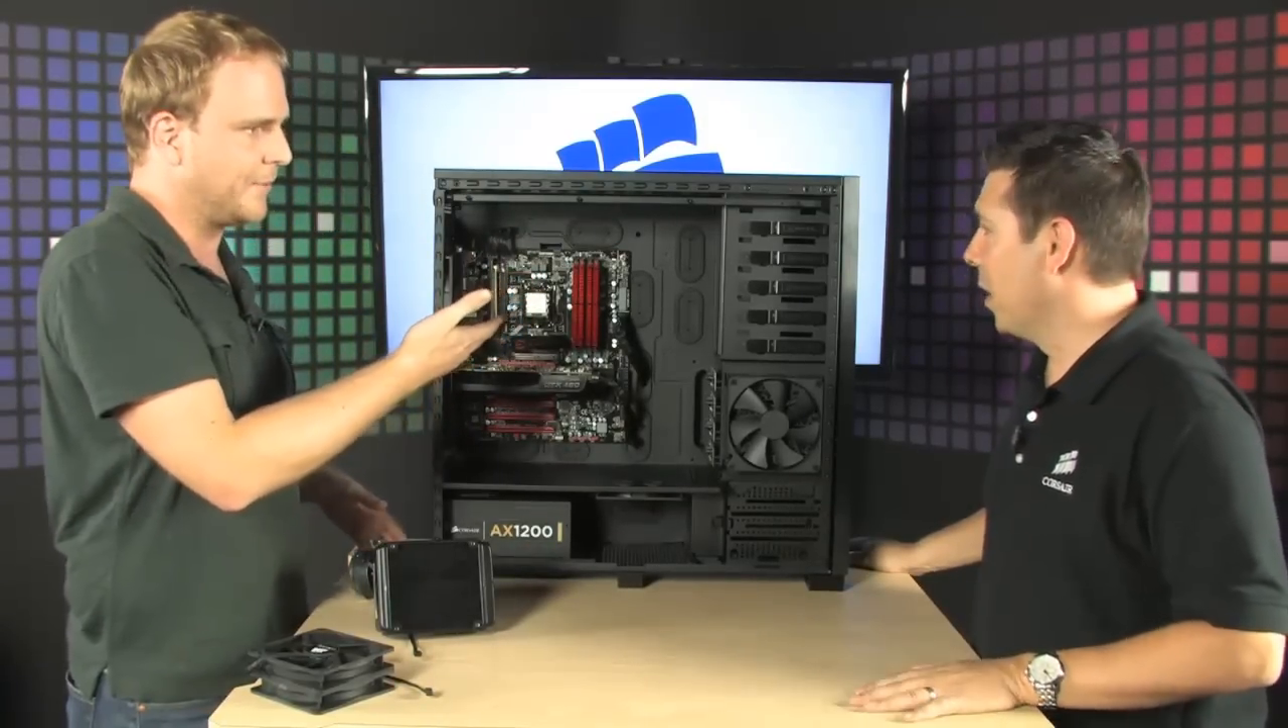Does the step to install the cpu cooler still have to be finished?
Yes.